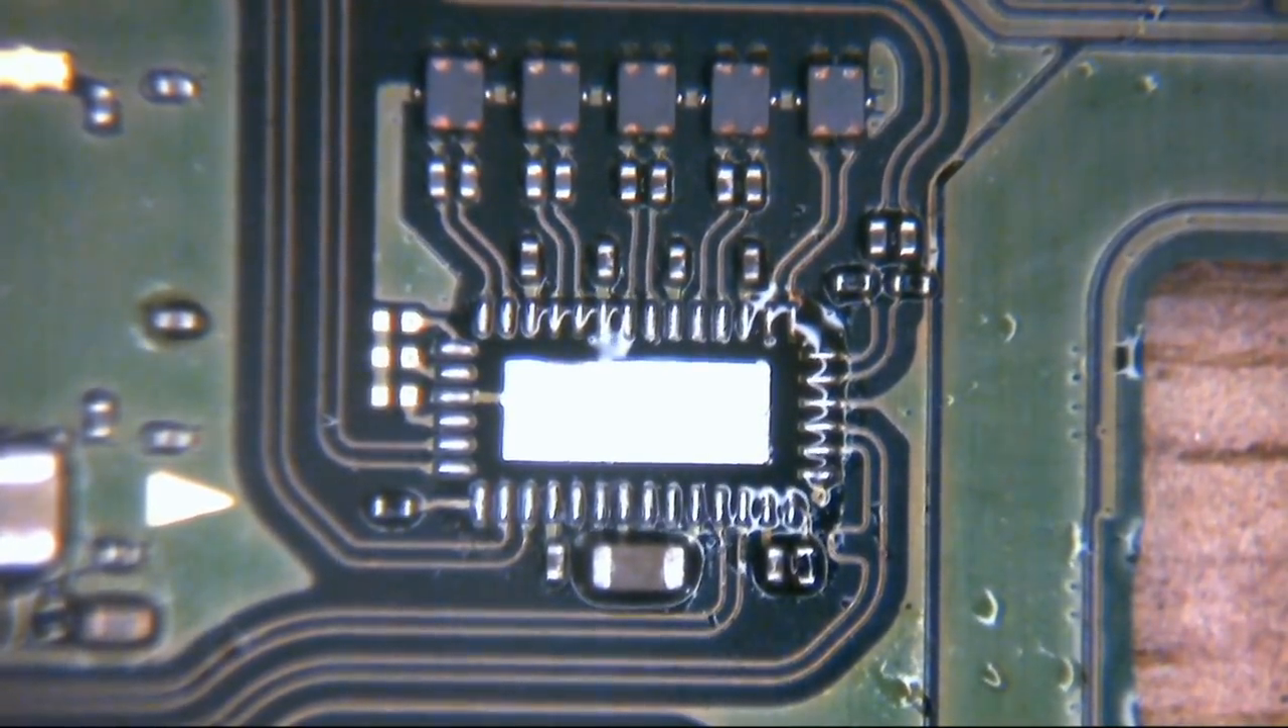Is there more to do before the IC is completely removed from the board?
No.